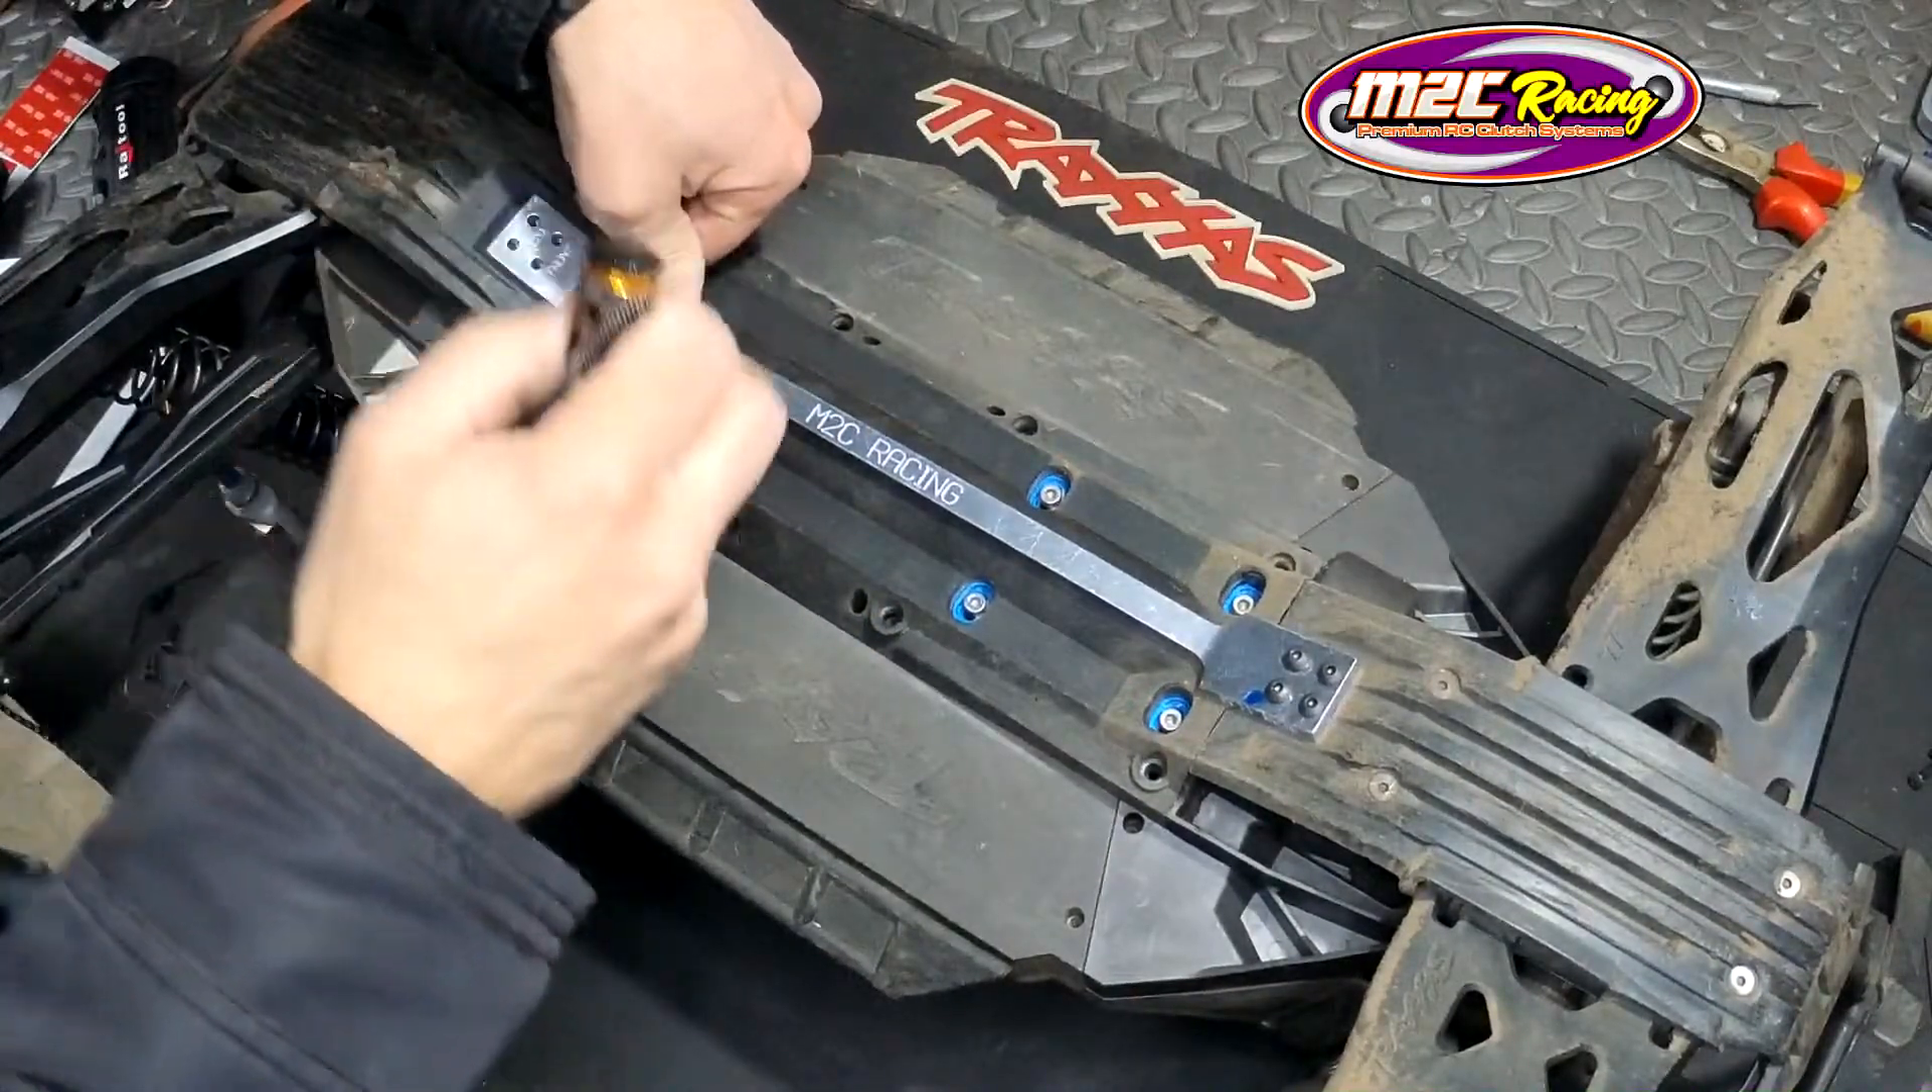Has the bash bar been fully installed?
No.